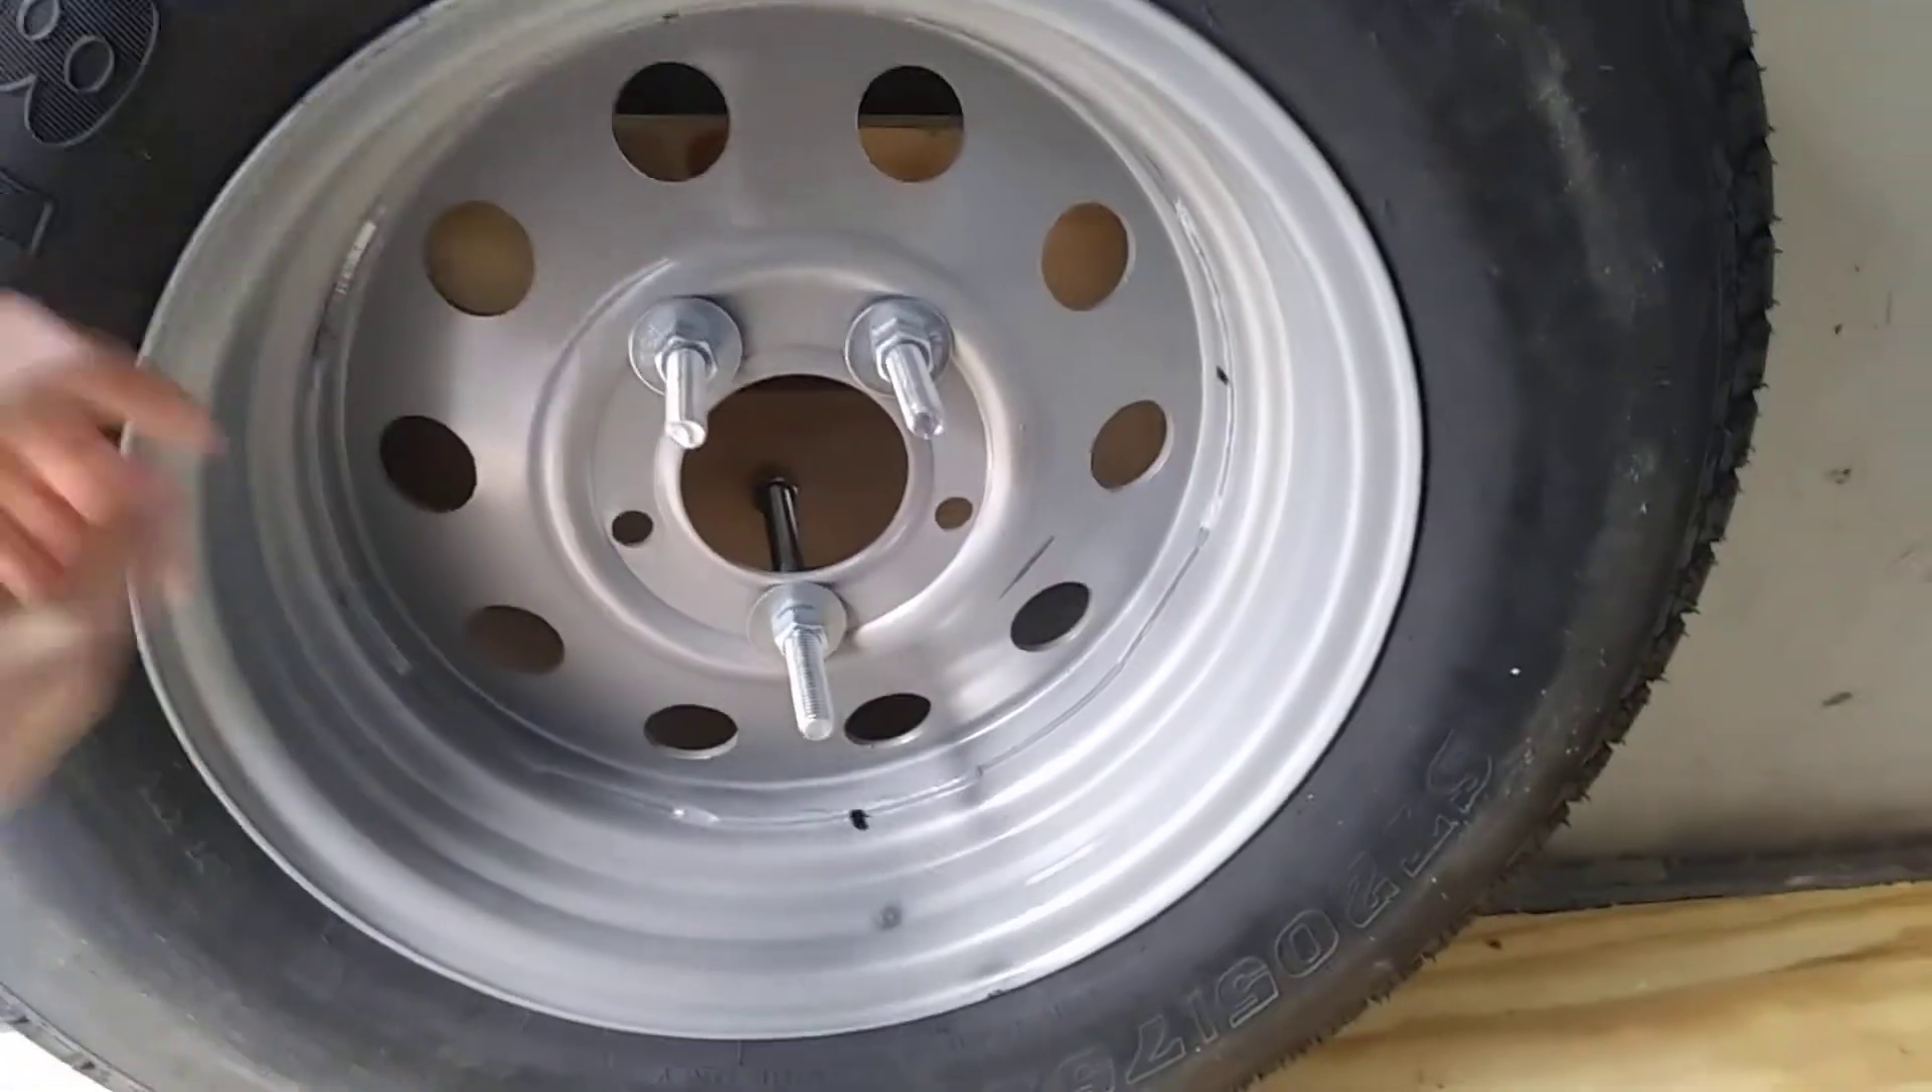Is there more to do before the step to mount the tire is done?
No.